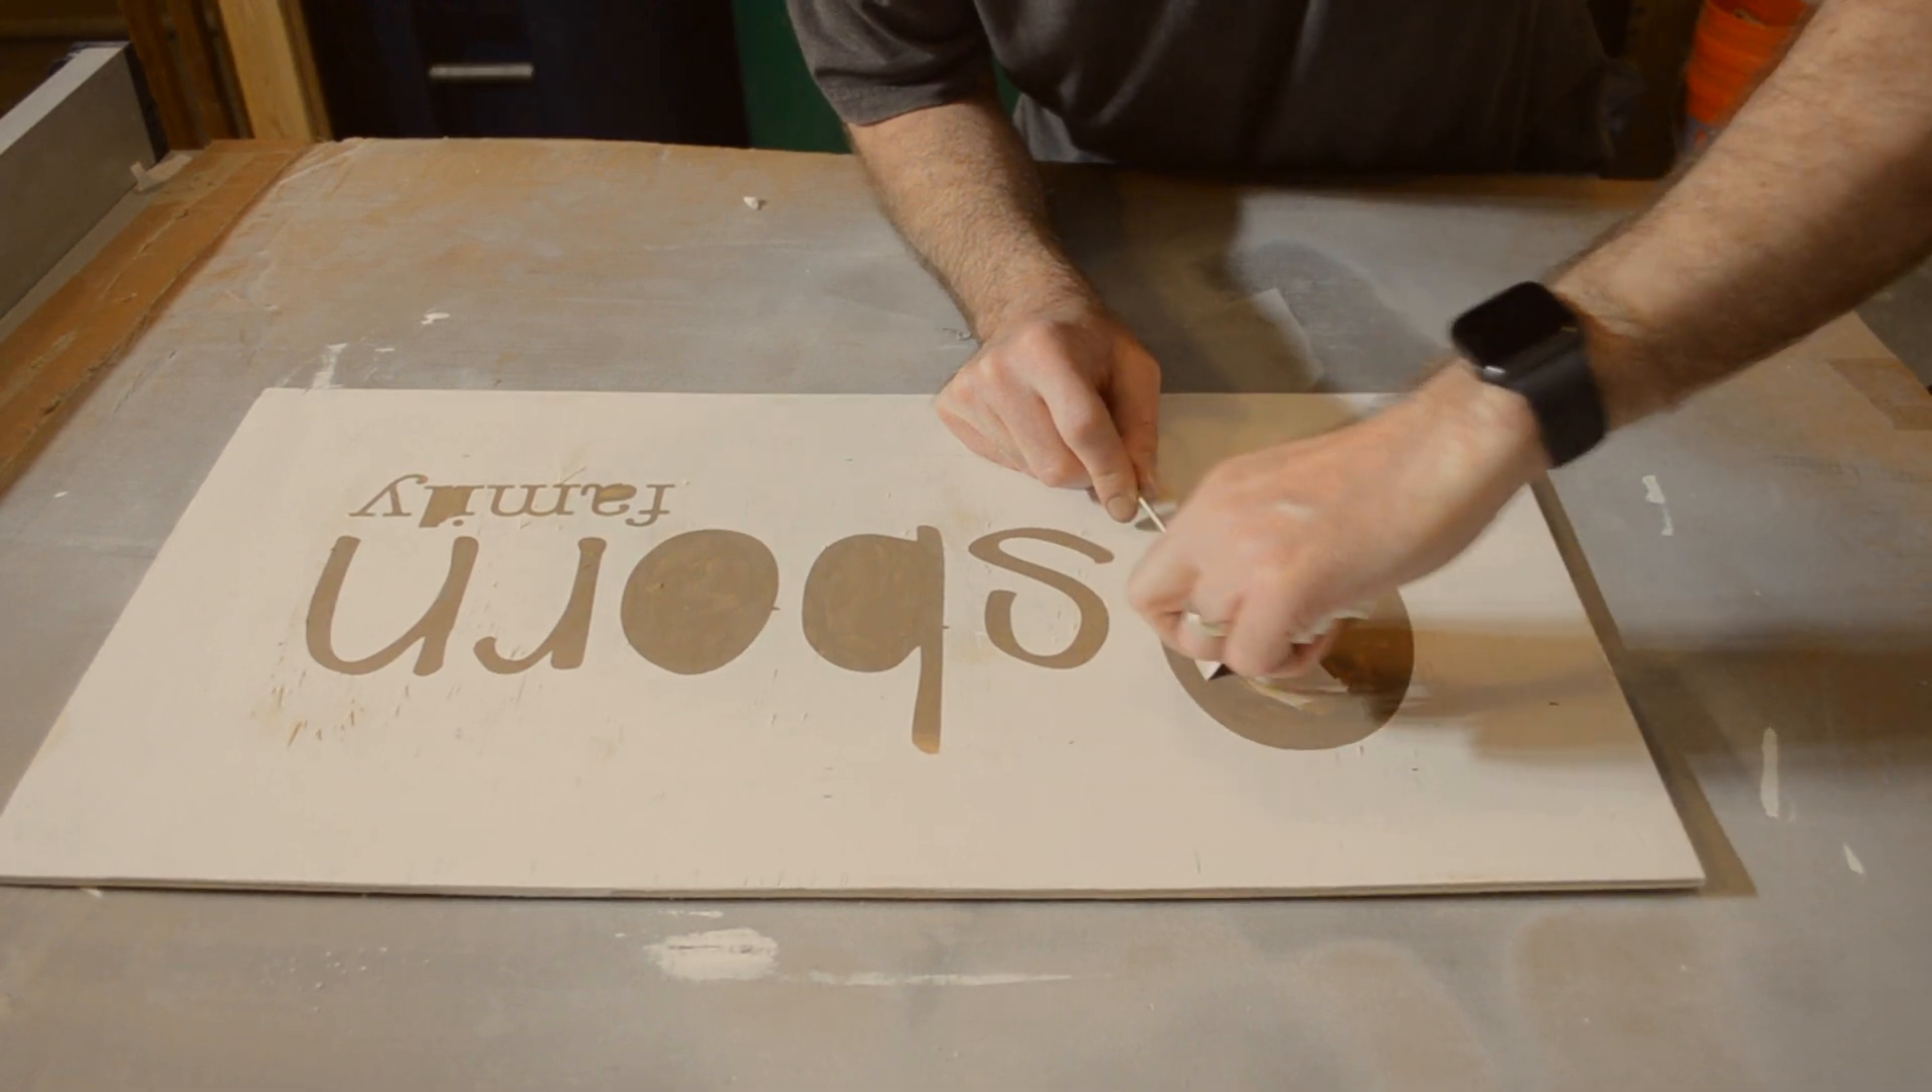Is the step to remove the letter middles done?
No.